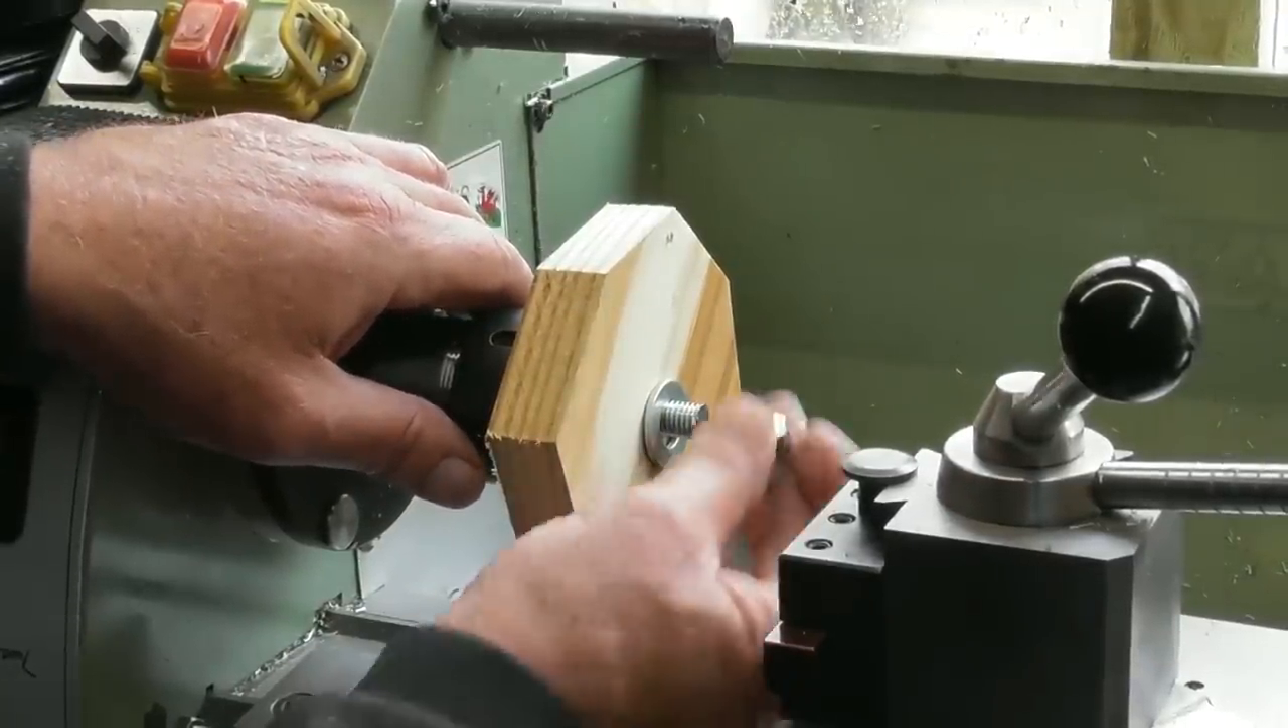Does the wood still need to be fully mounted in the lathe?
Yes.